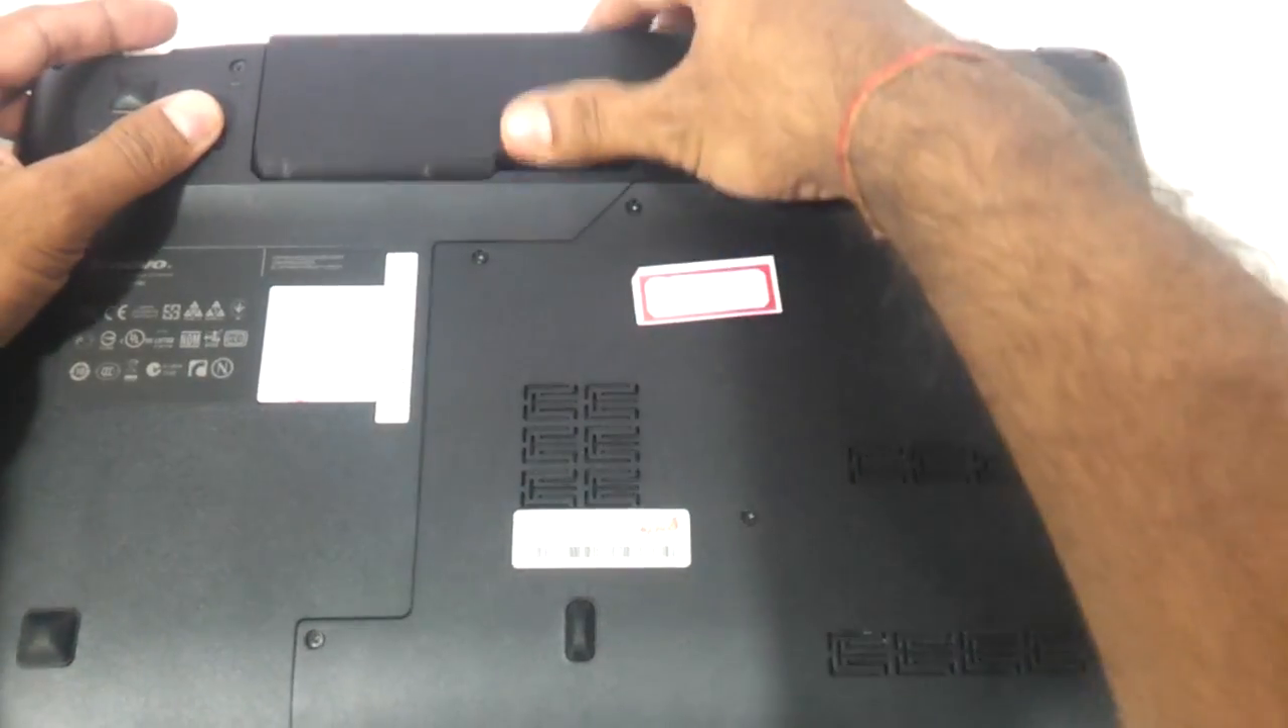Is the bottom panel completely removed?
No.